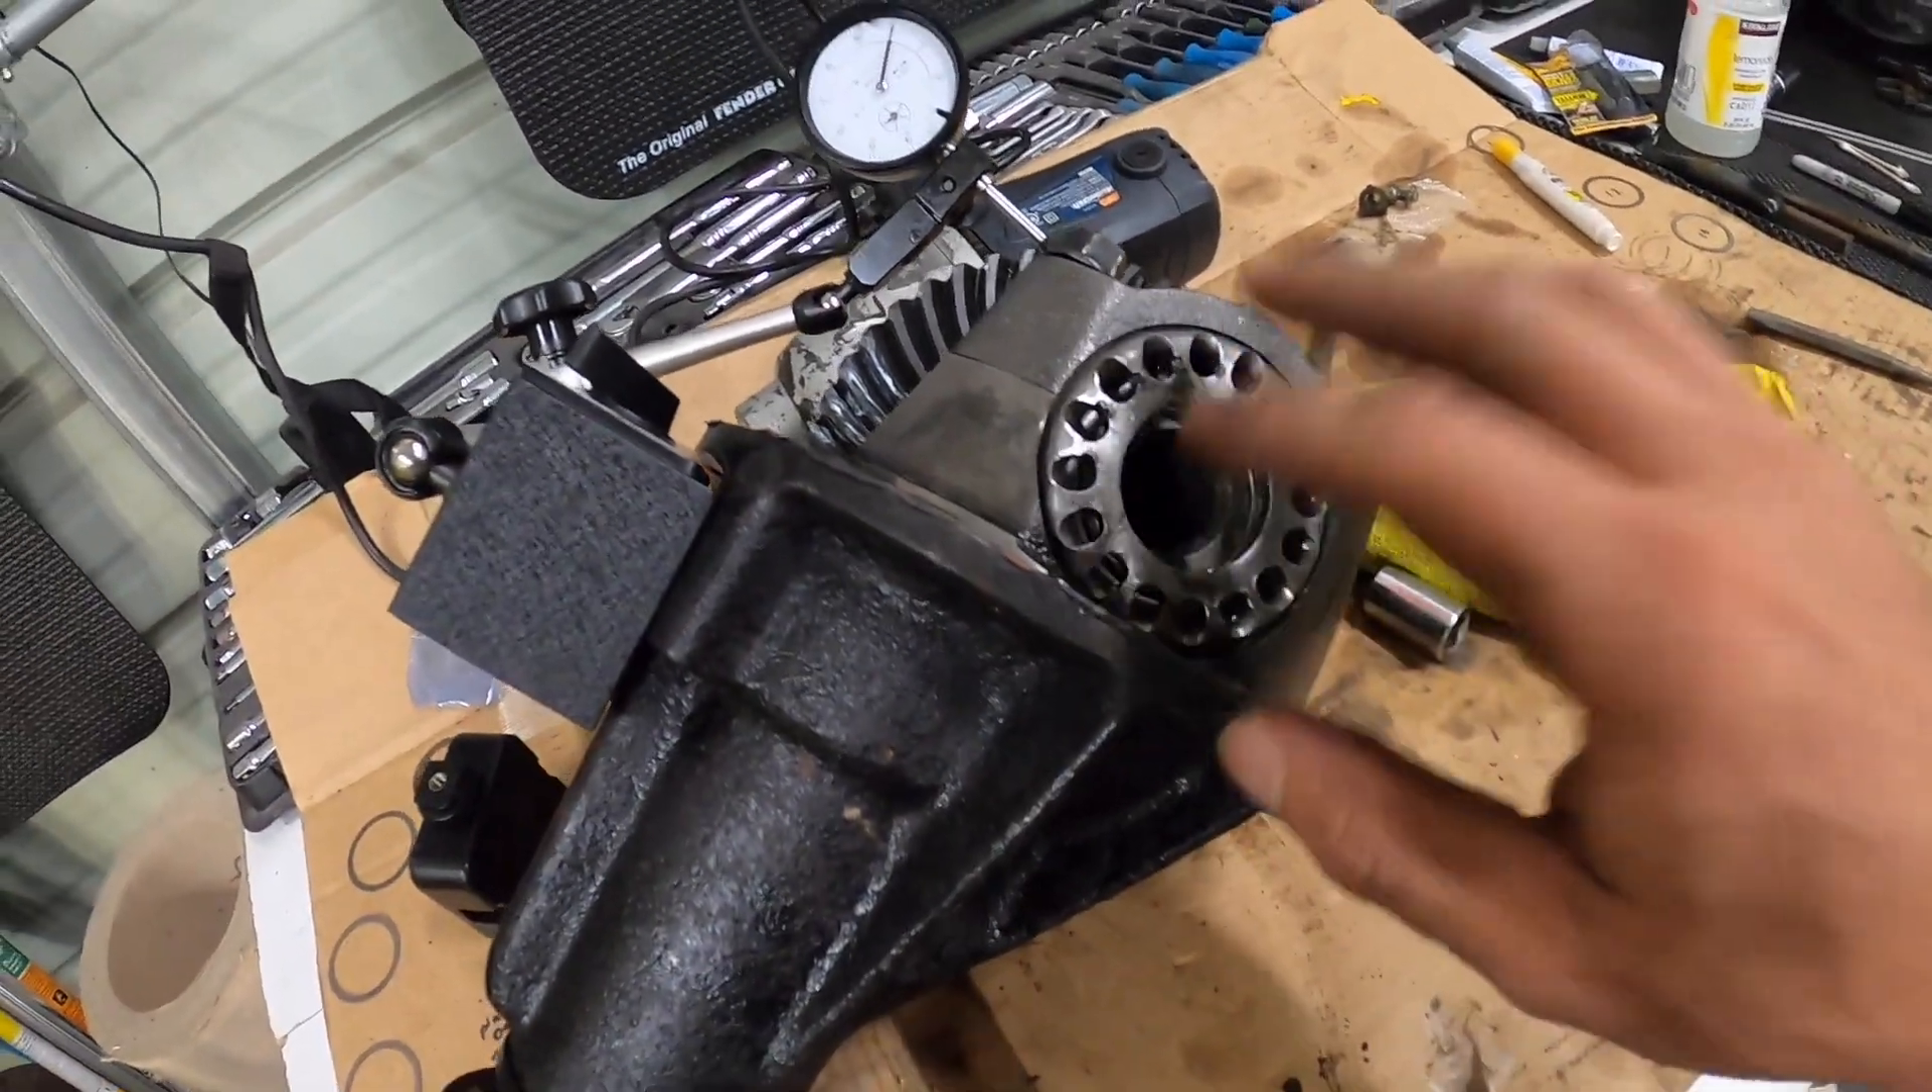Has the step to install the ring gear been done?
Yes.